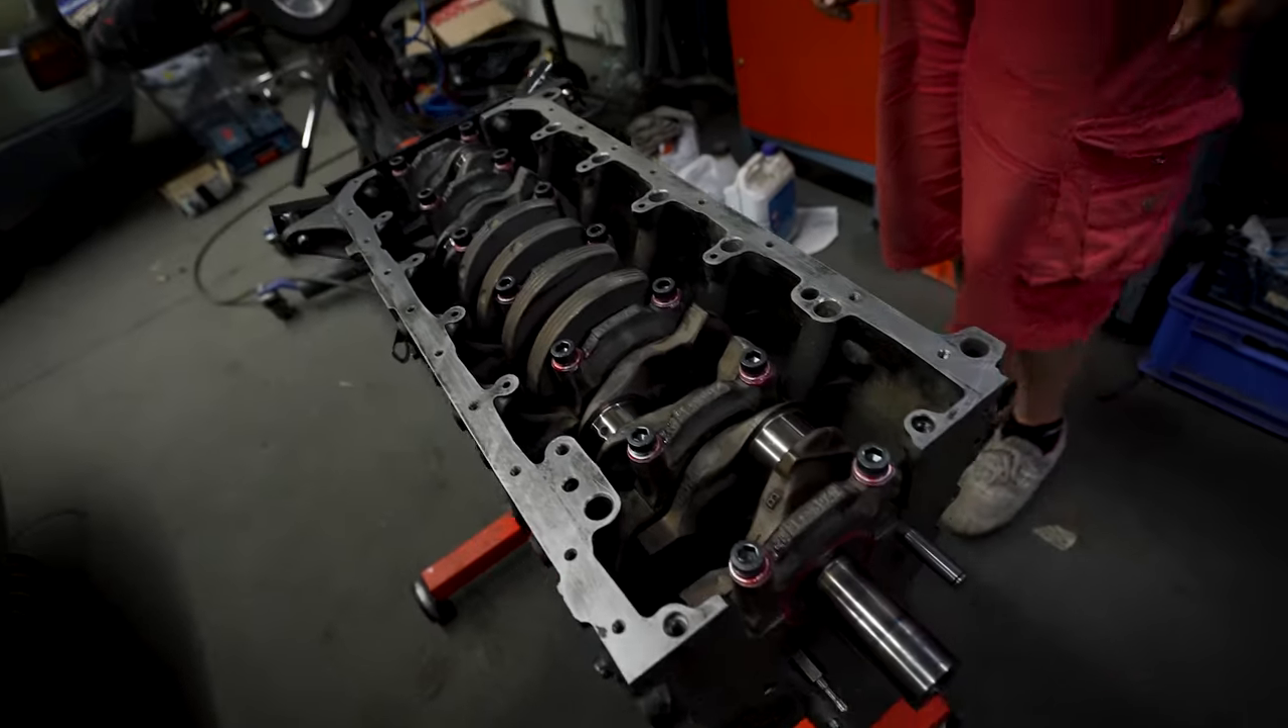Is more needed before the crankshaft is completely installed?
No.